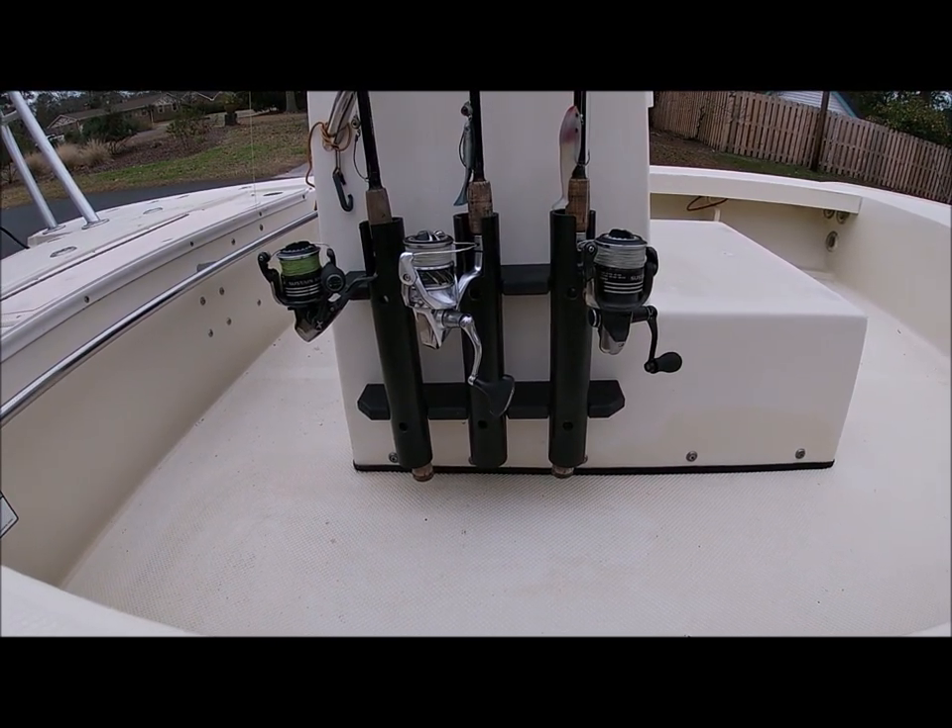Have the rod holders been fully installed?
Yes.